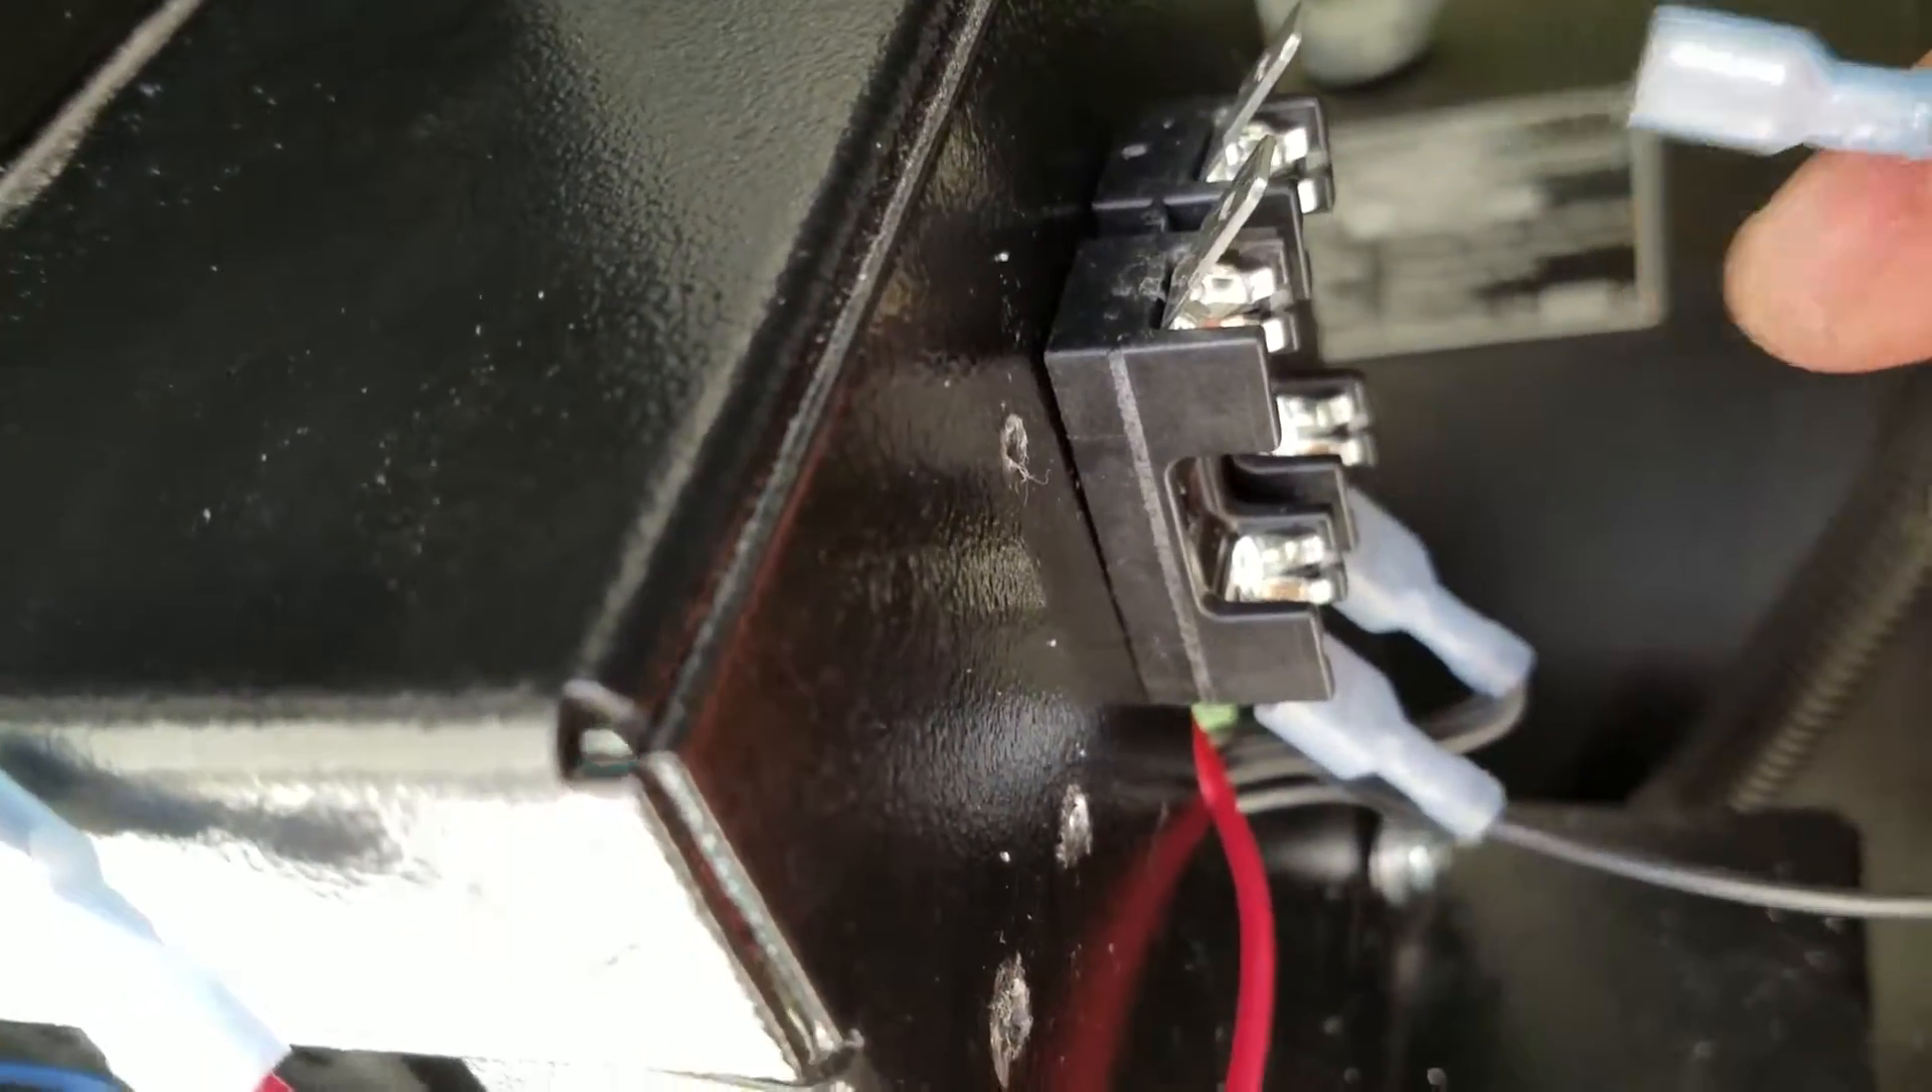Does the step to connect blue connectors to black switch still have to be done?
Yes.